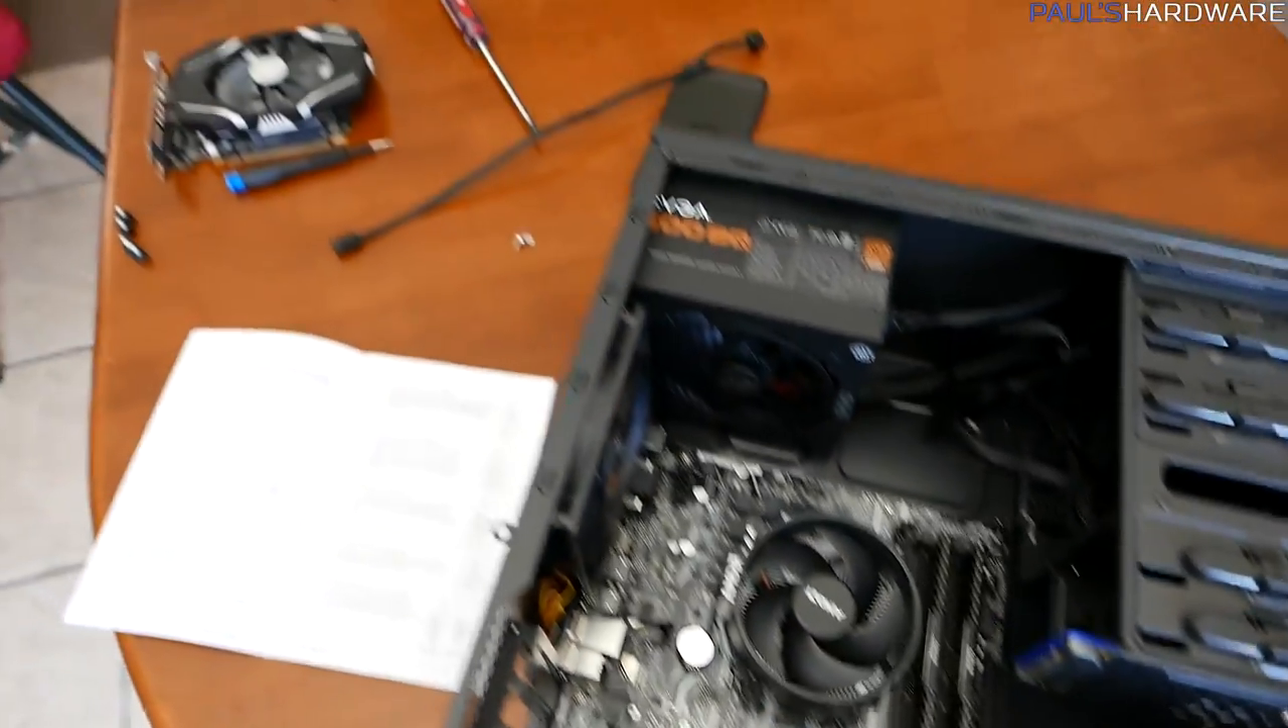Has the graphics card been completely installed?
No.